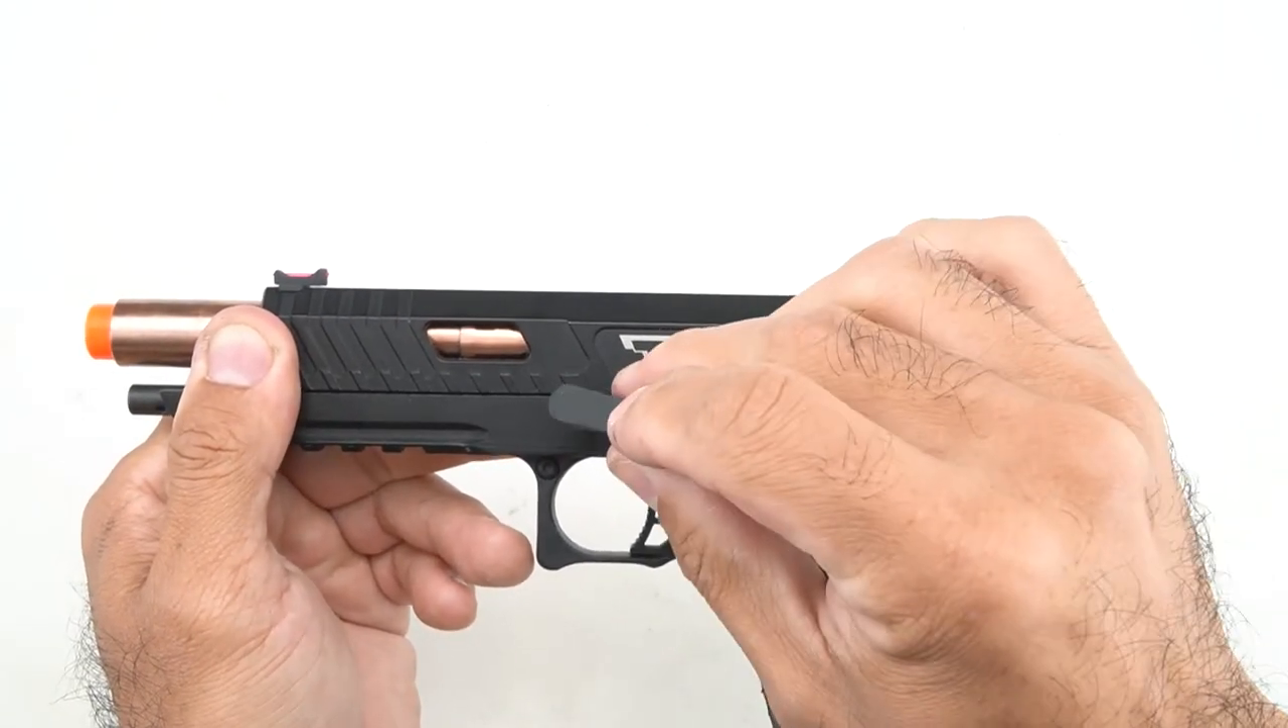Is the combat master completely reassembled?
No.